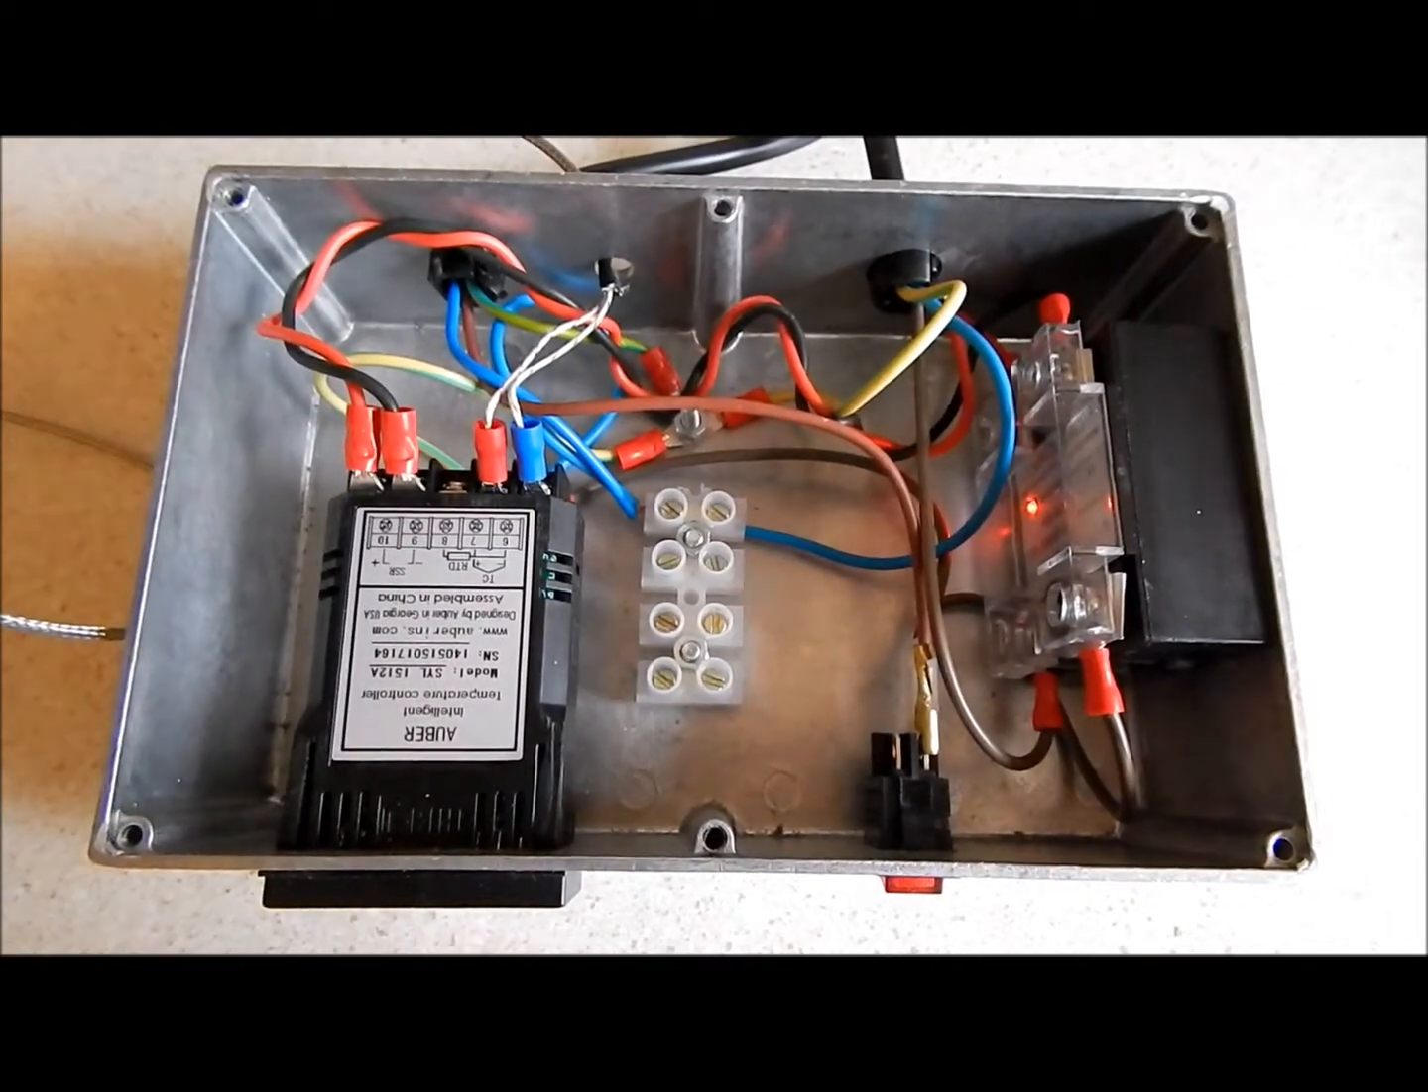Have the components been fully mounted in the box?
Yes.